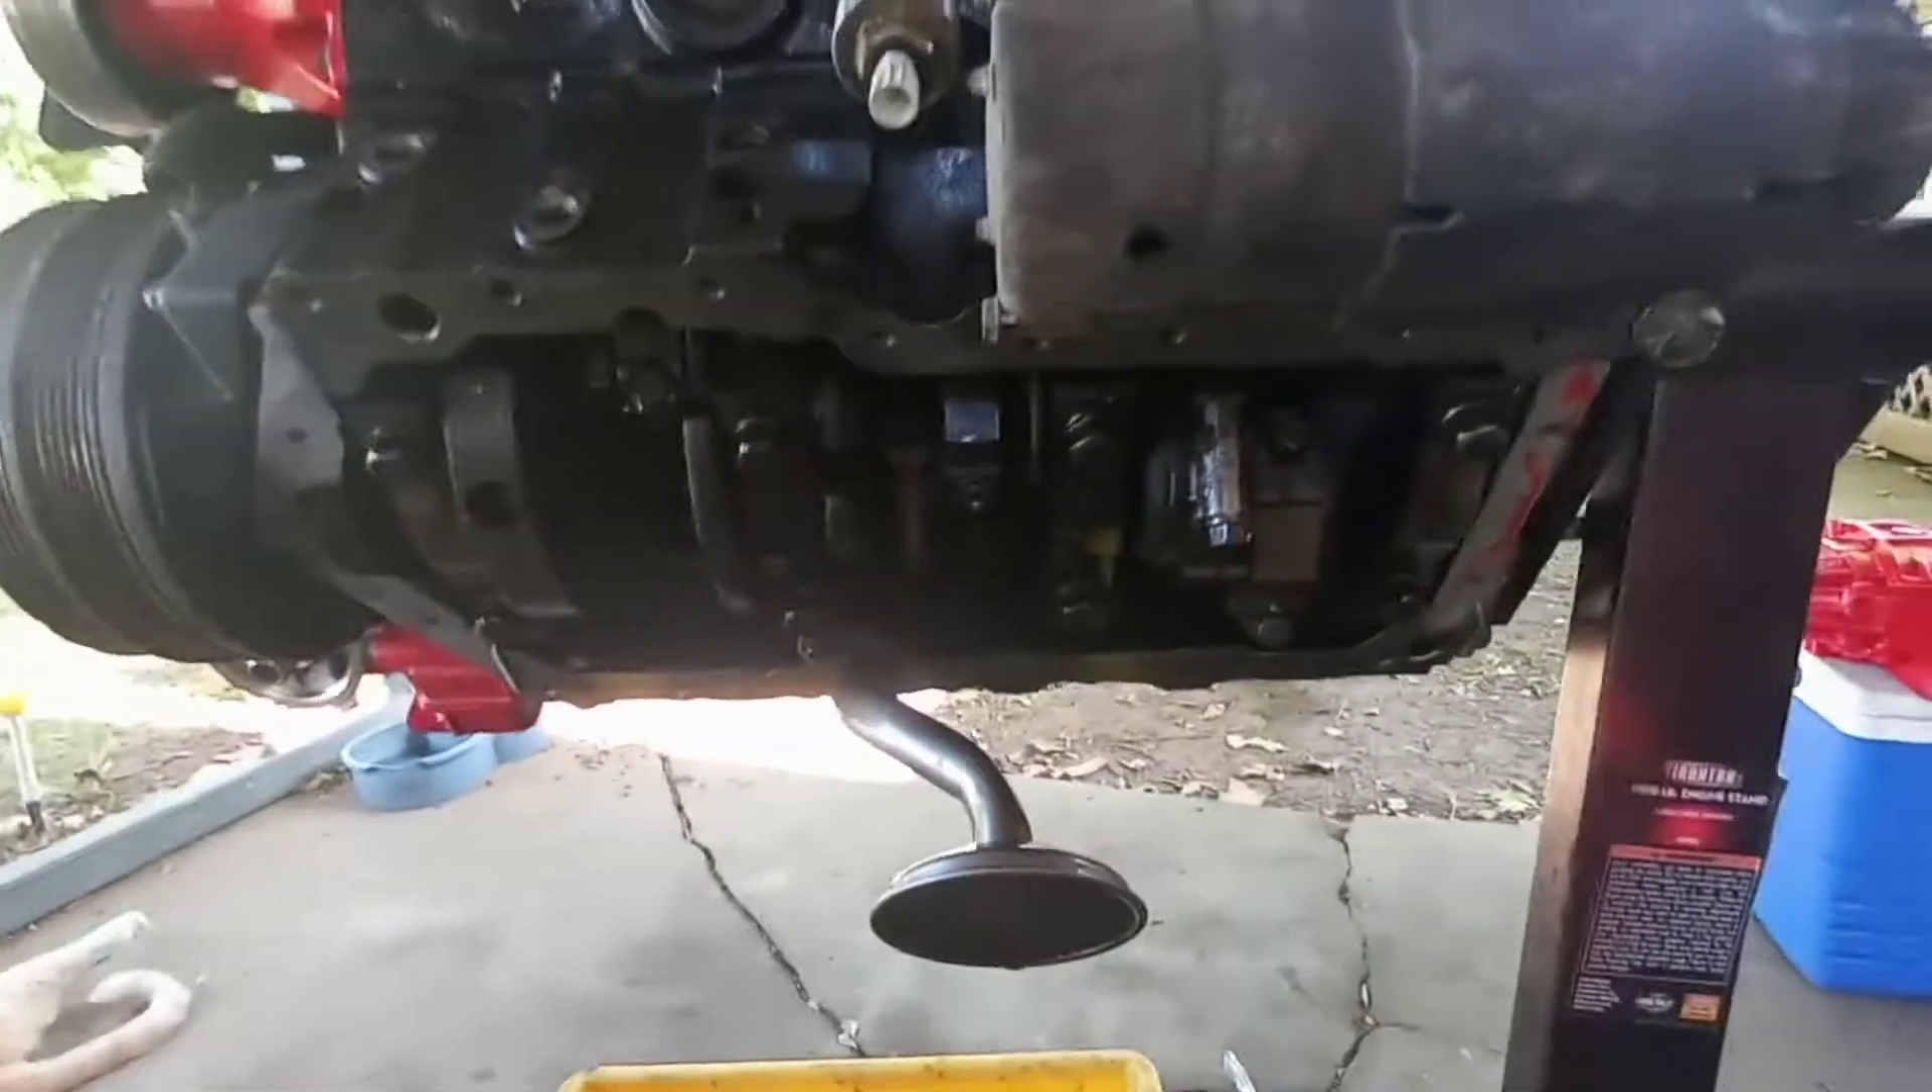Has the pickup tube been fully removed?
No.